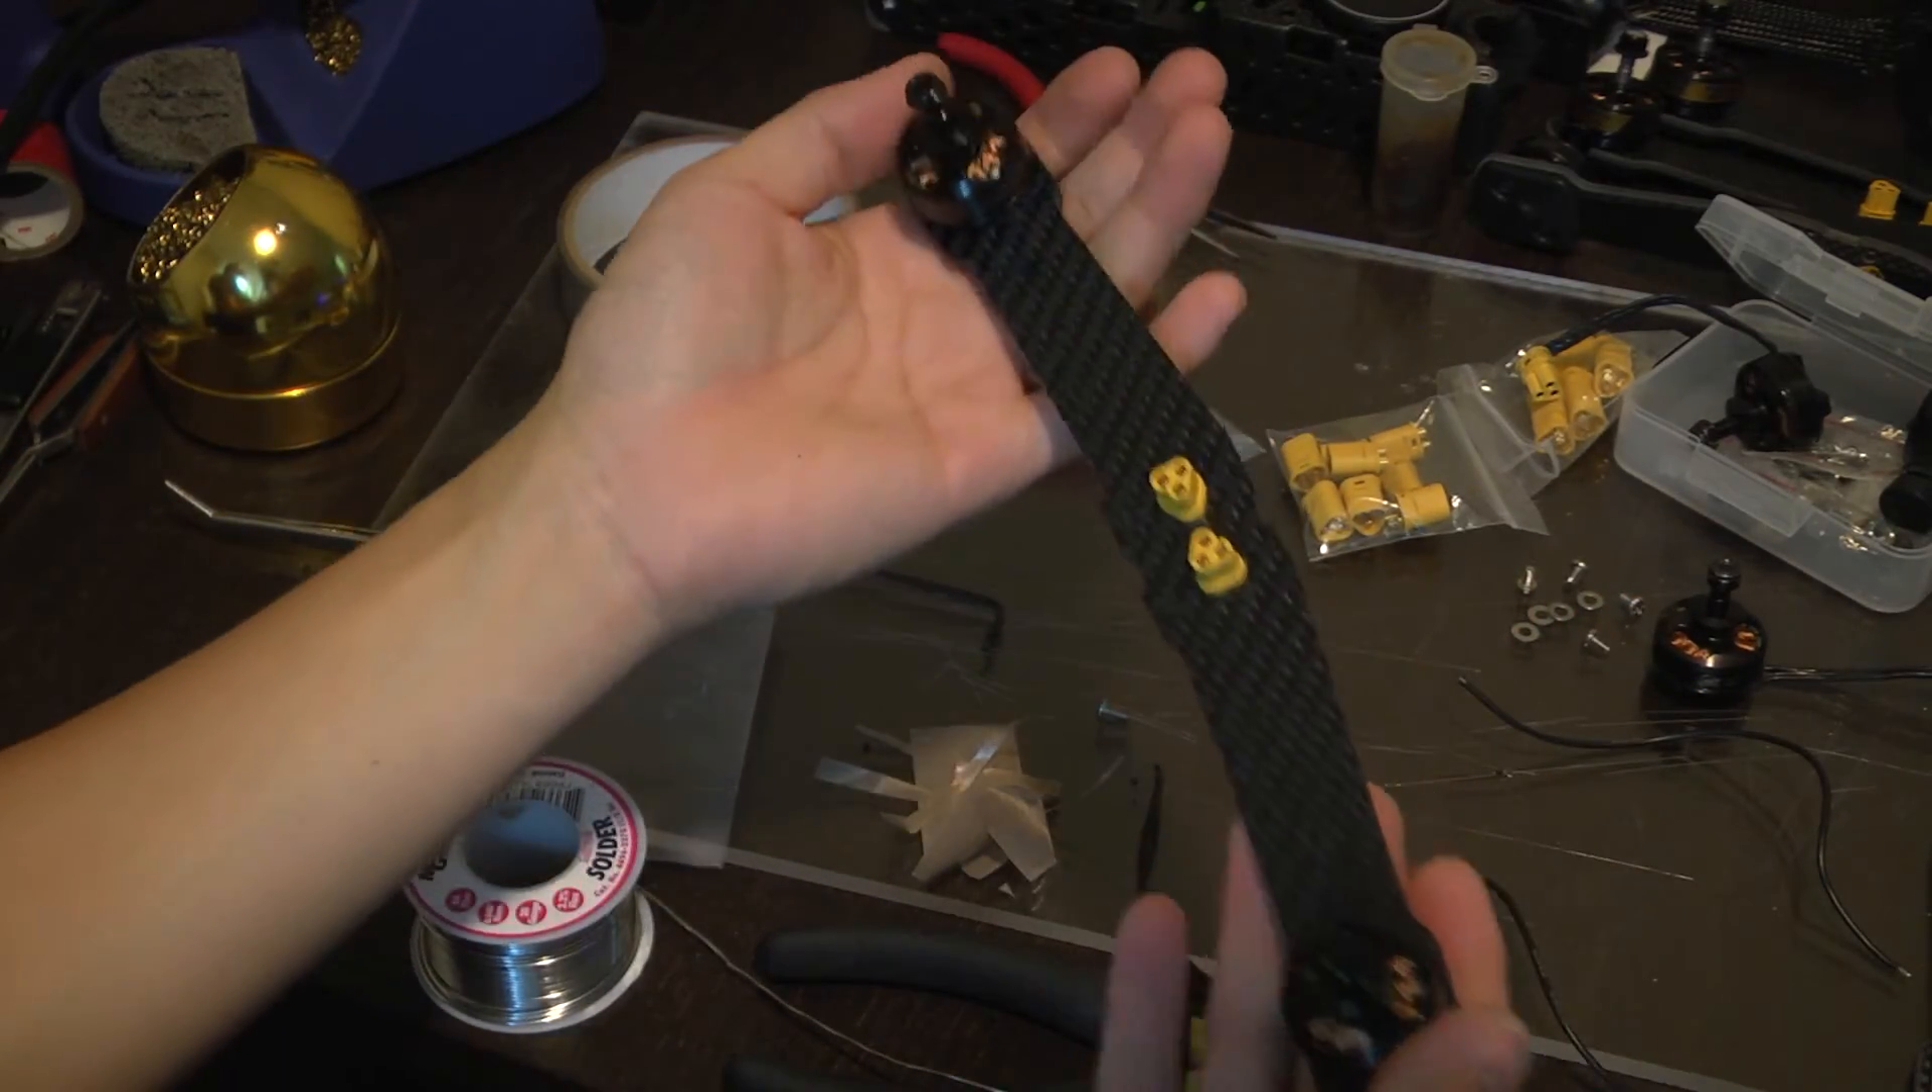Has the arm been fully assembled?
Yes.